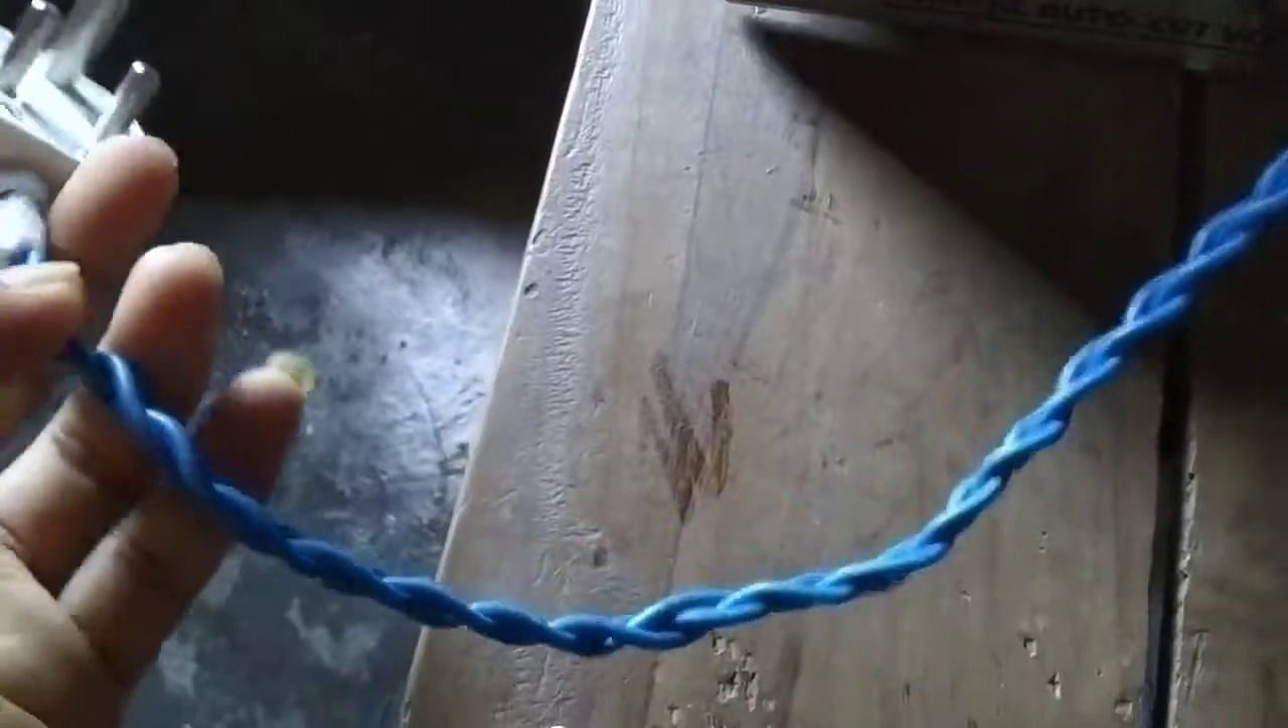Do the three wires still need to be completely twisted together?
No.